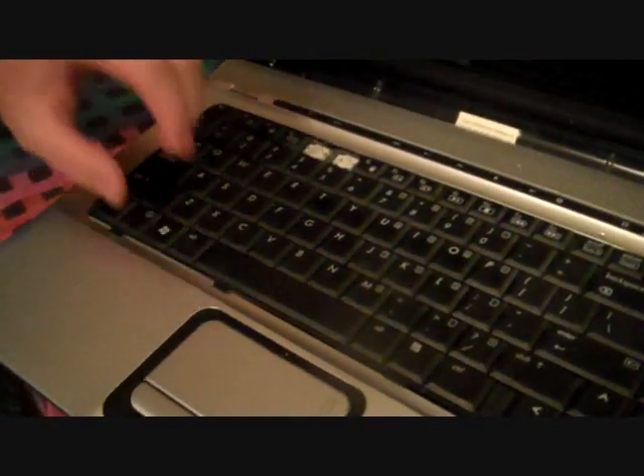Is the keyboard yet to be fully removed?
Yes.